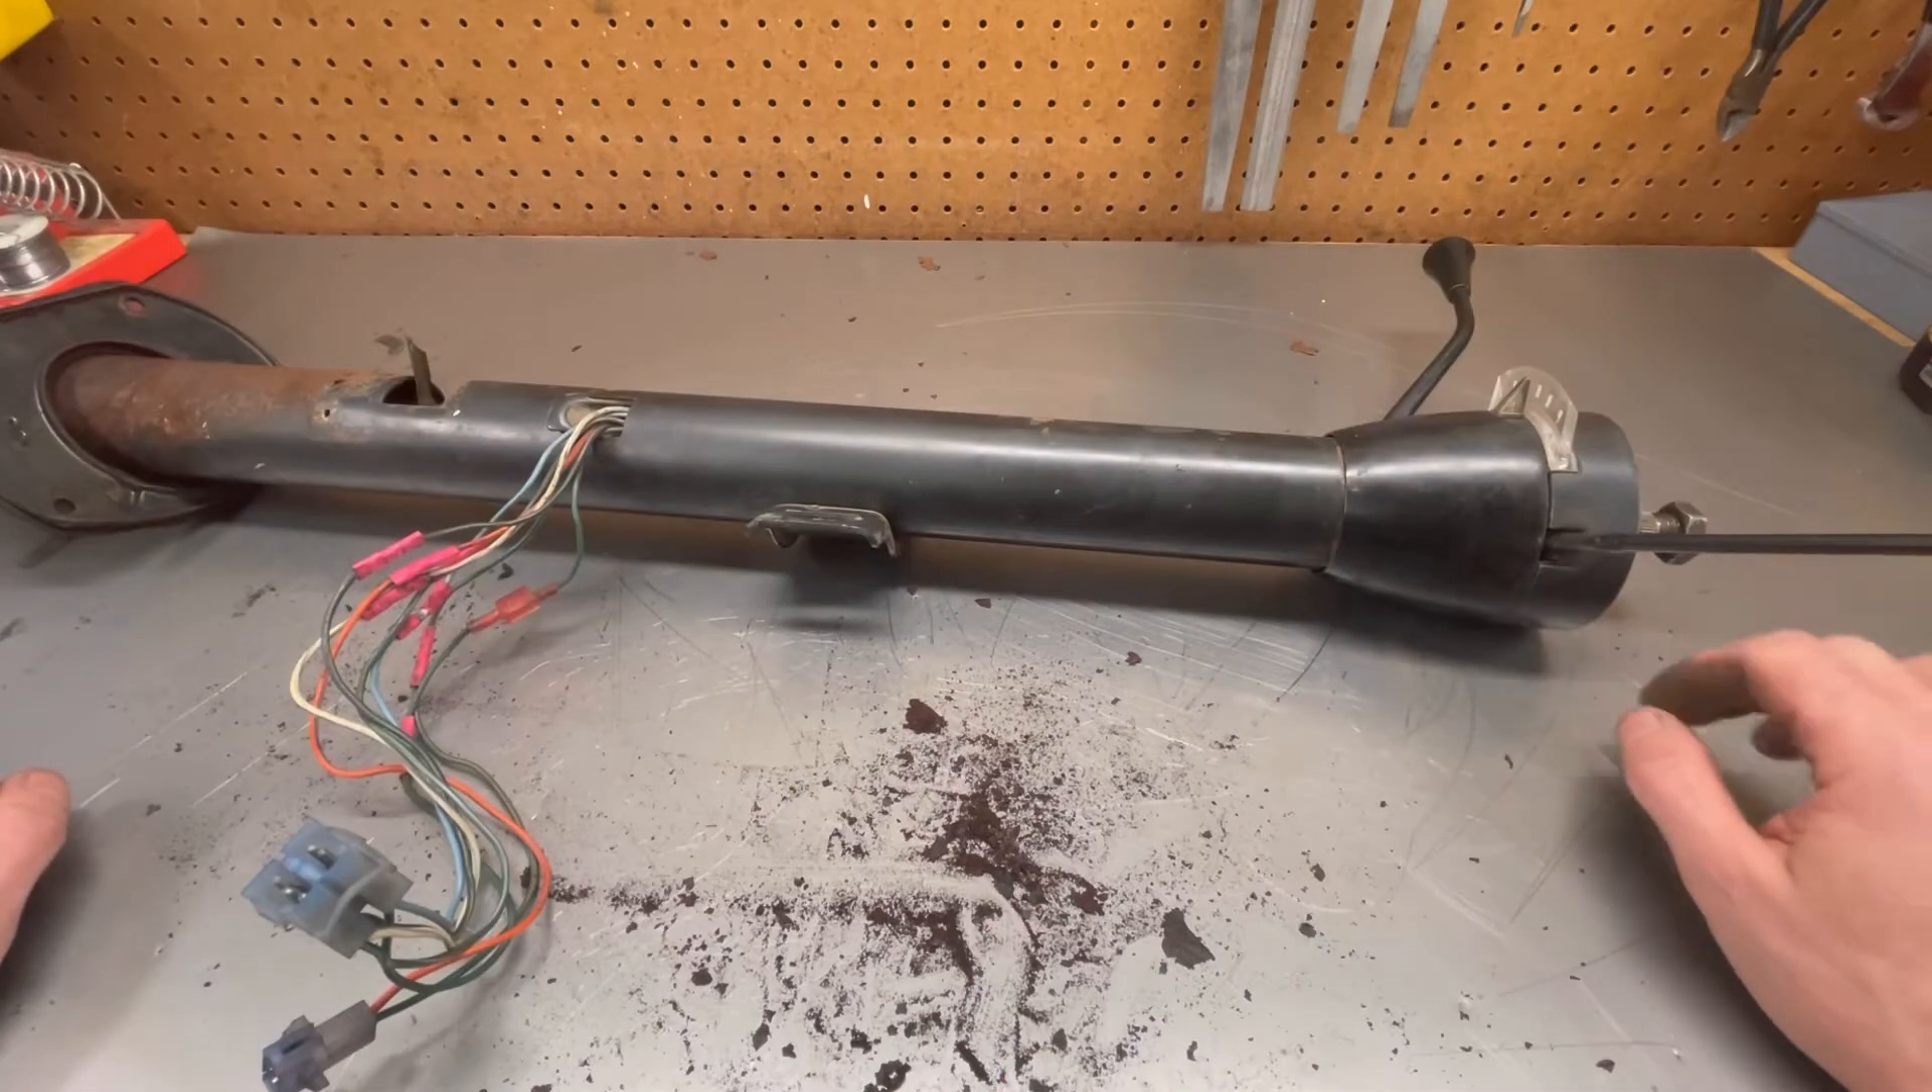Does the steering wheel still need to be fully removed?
No.